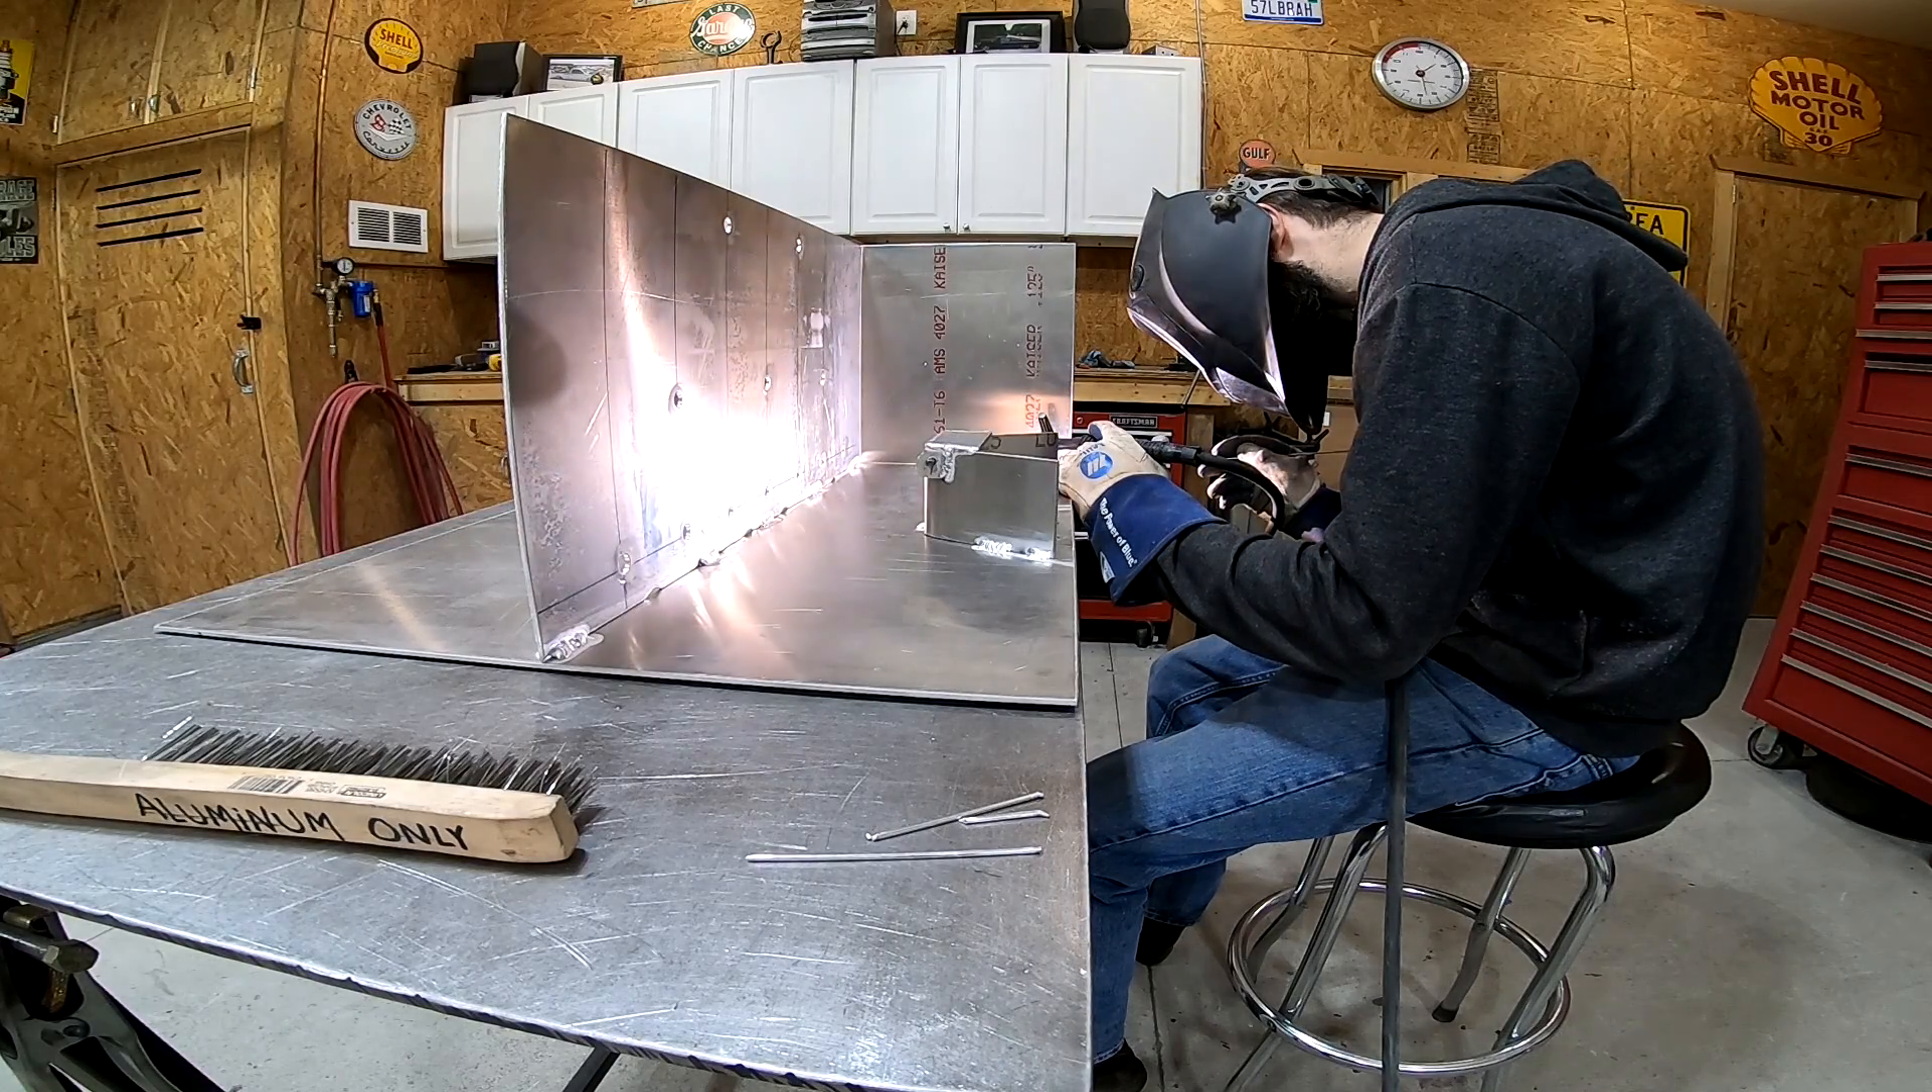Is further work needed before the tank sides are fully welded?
Yes.